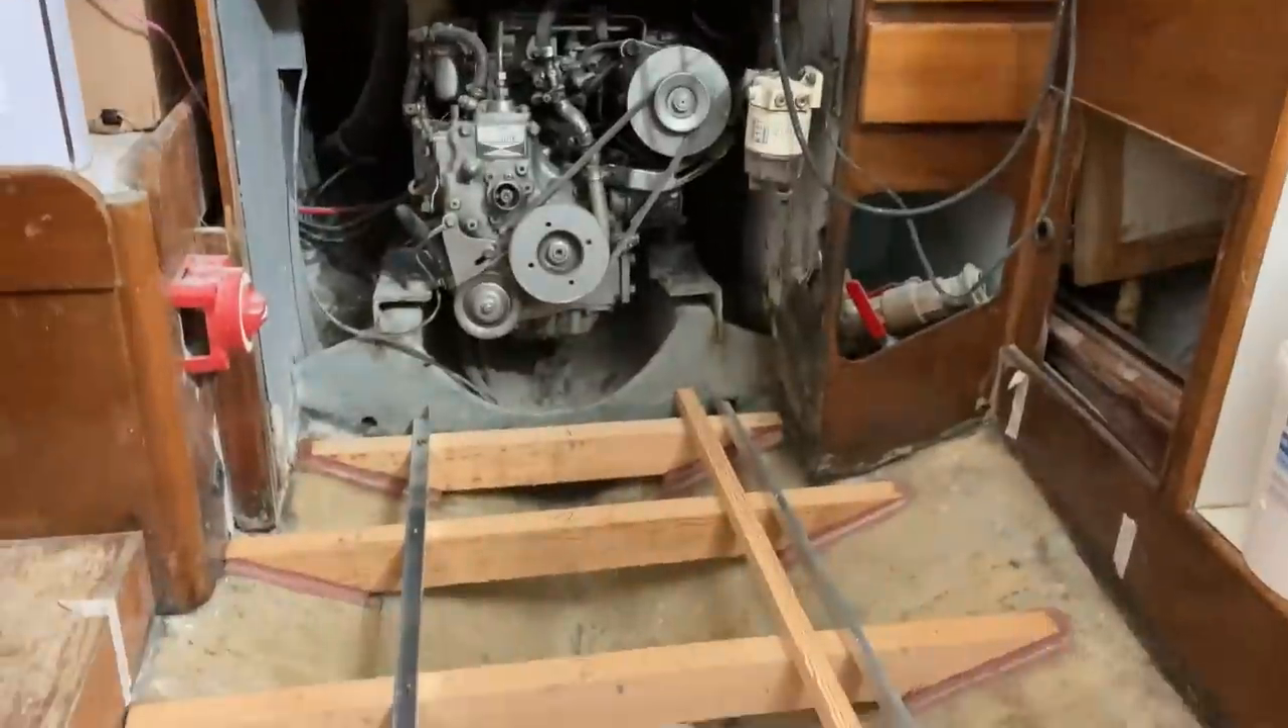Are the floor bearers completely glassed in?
No.